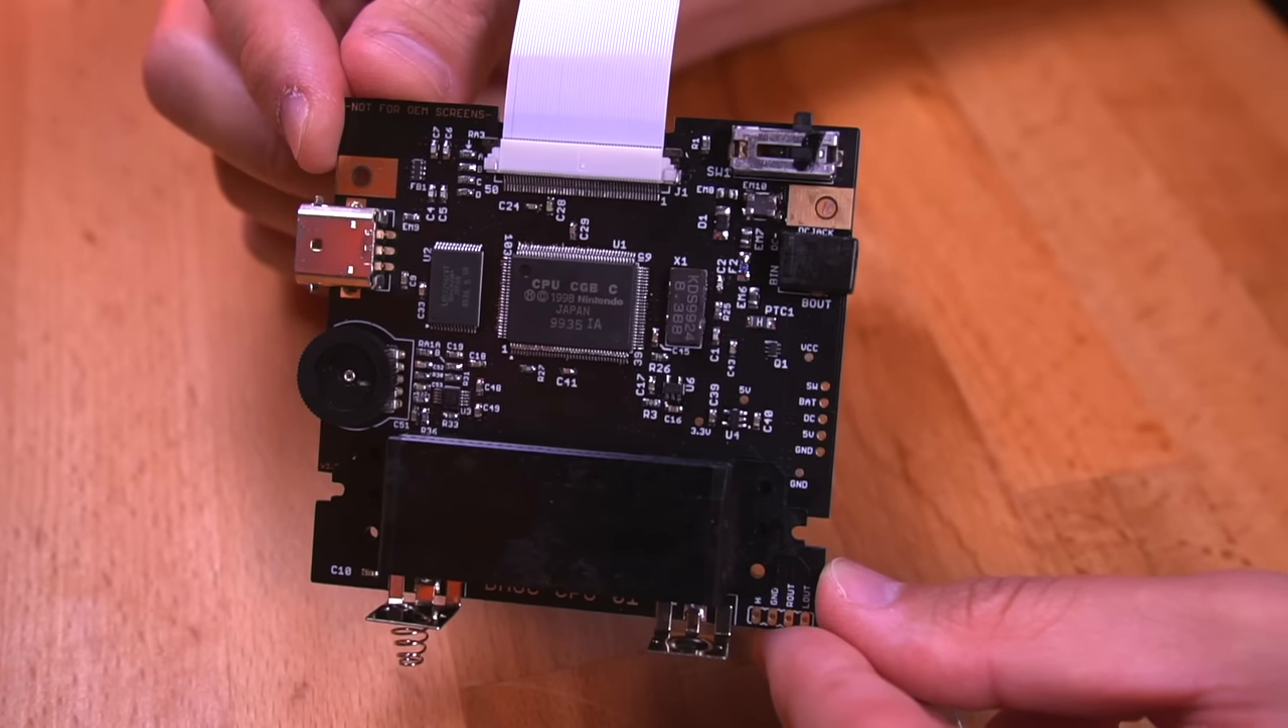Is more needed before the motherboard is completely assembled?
No.